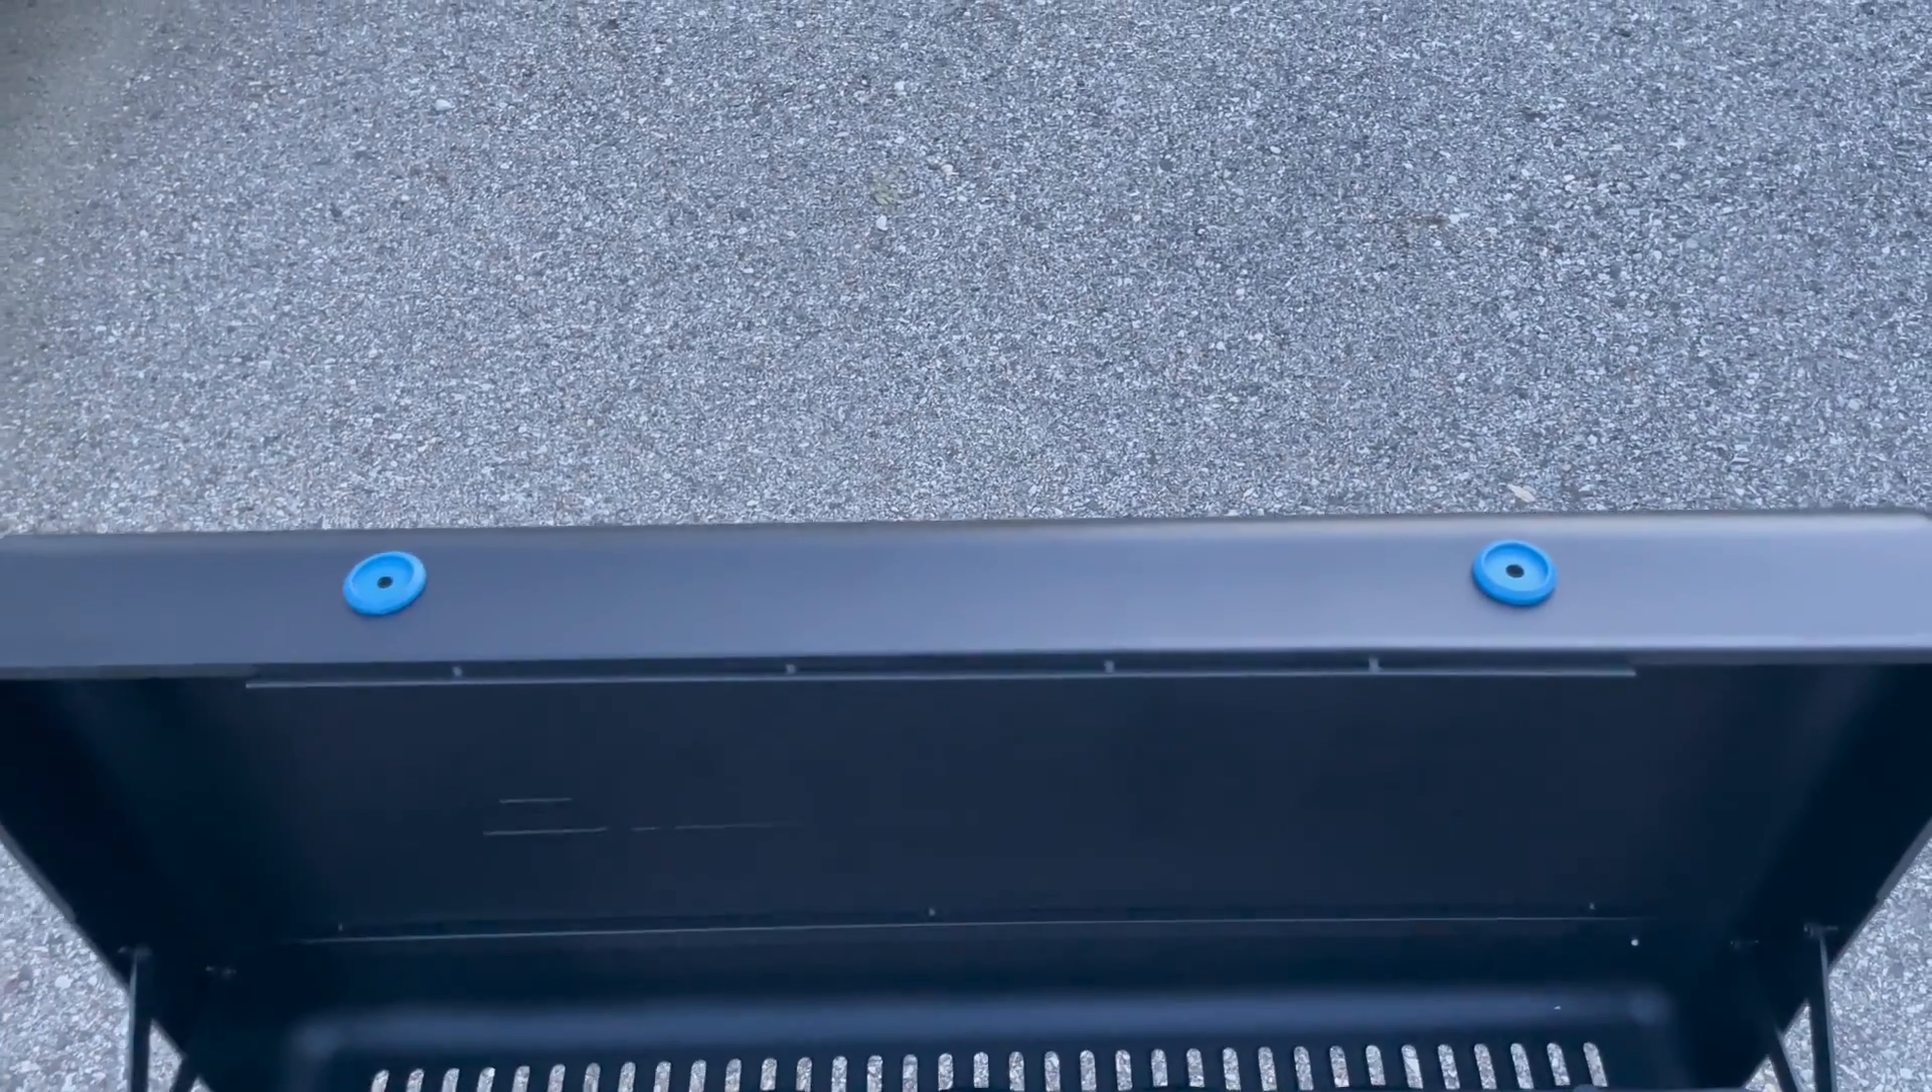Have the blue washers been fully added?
Yes.